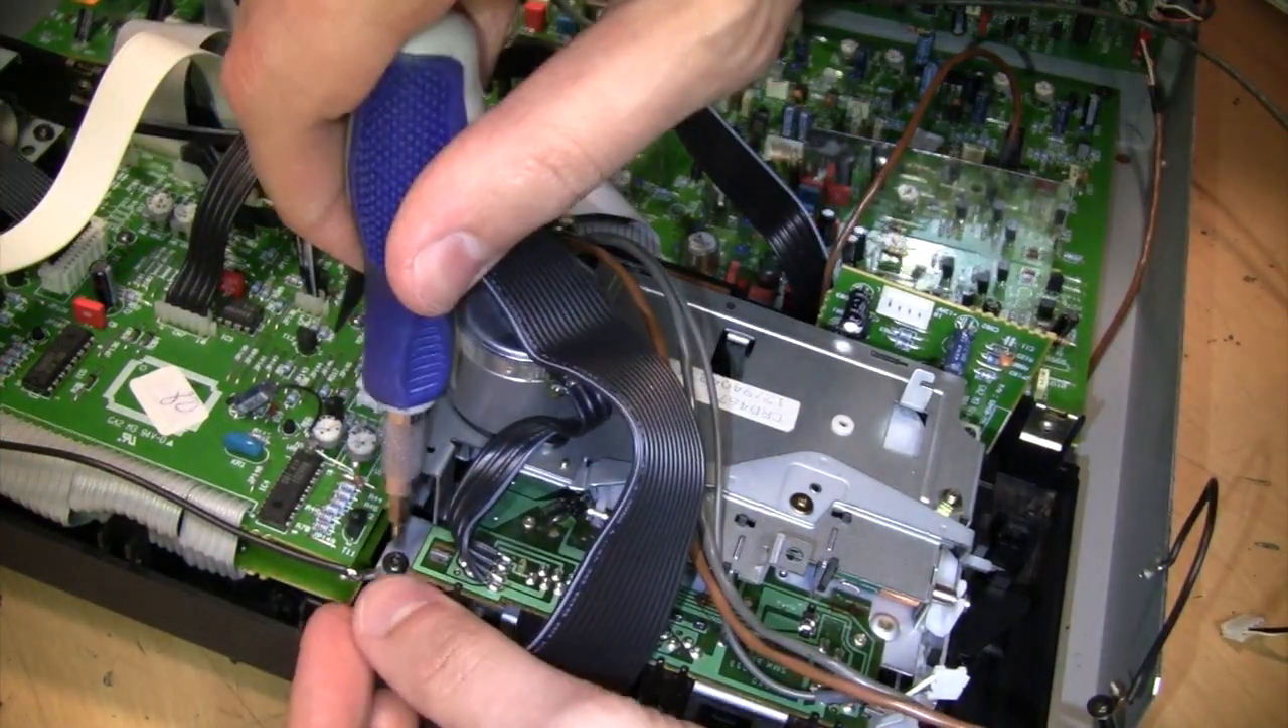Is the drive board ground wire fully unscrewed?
No.